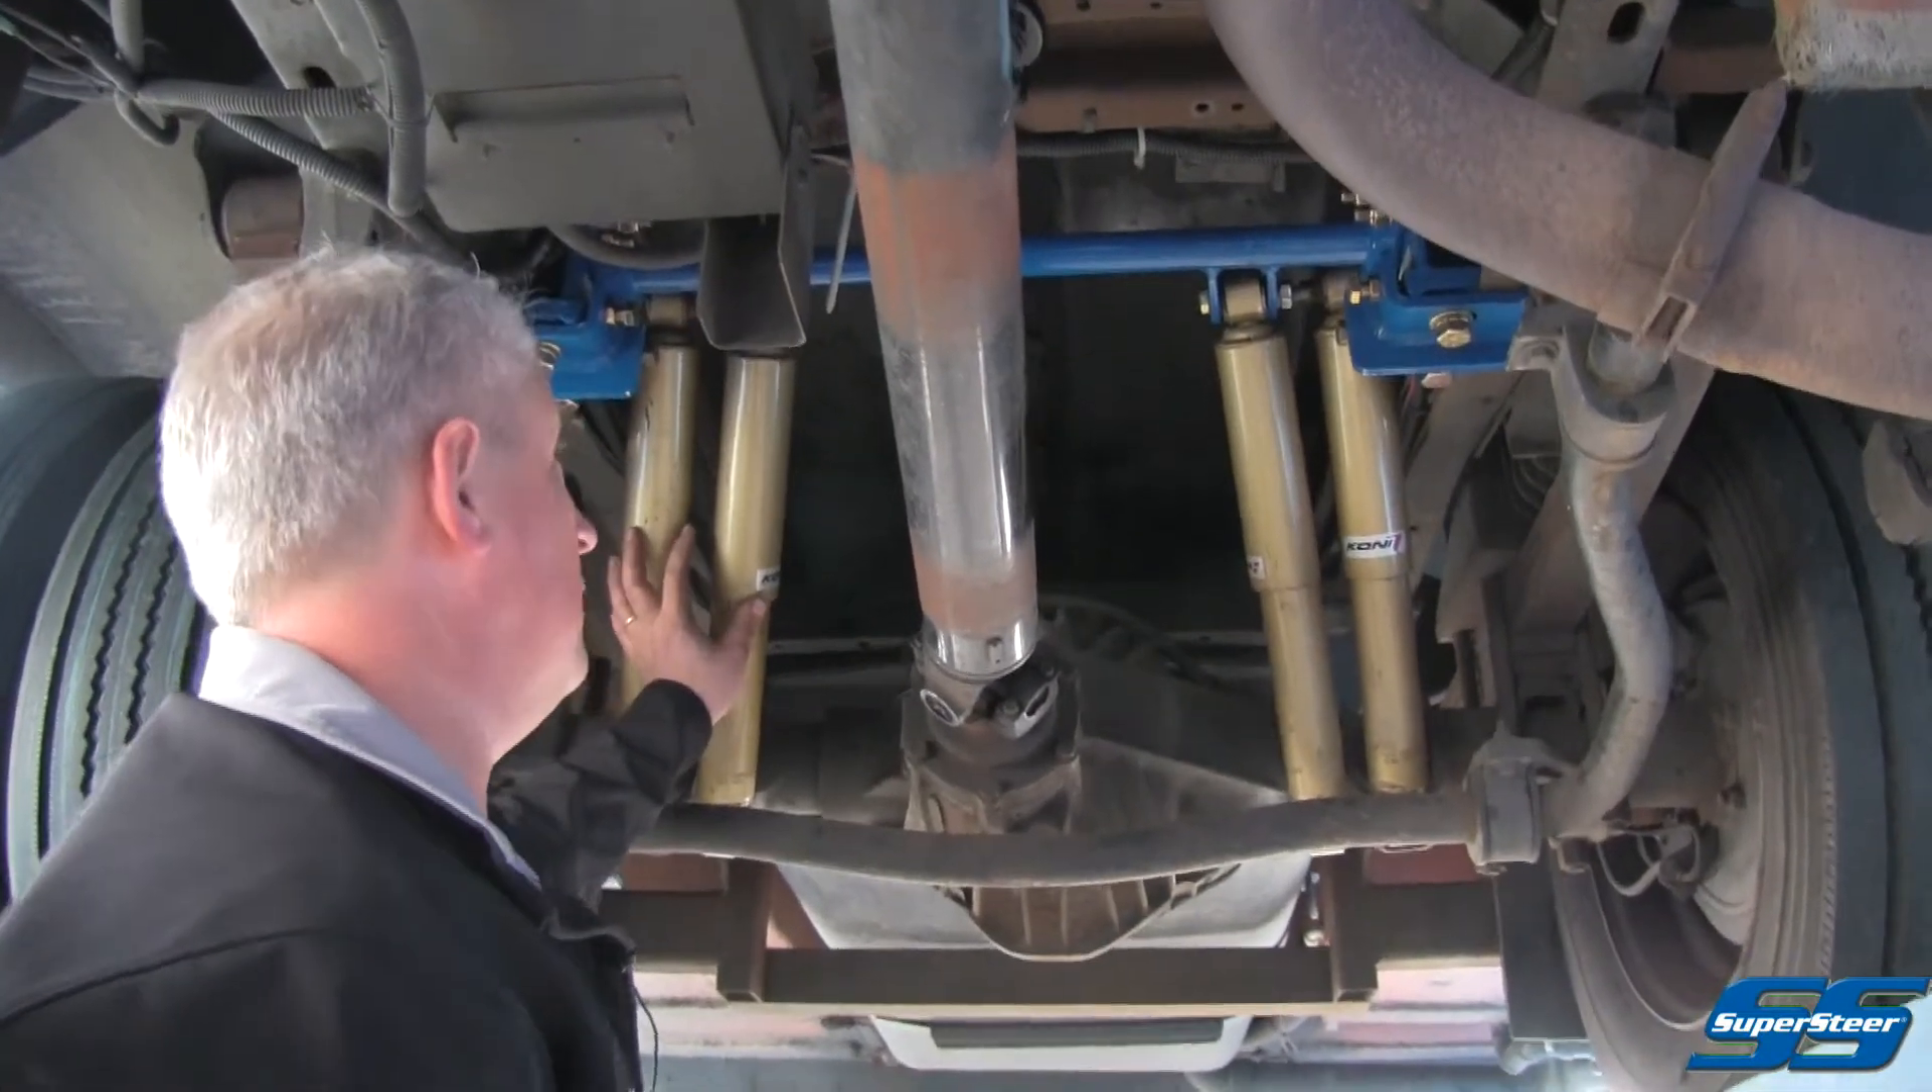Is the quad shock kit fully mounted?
Yes.